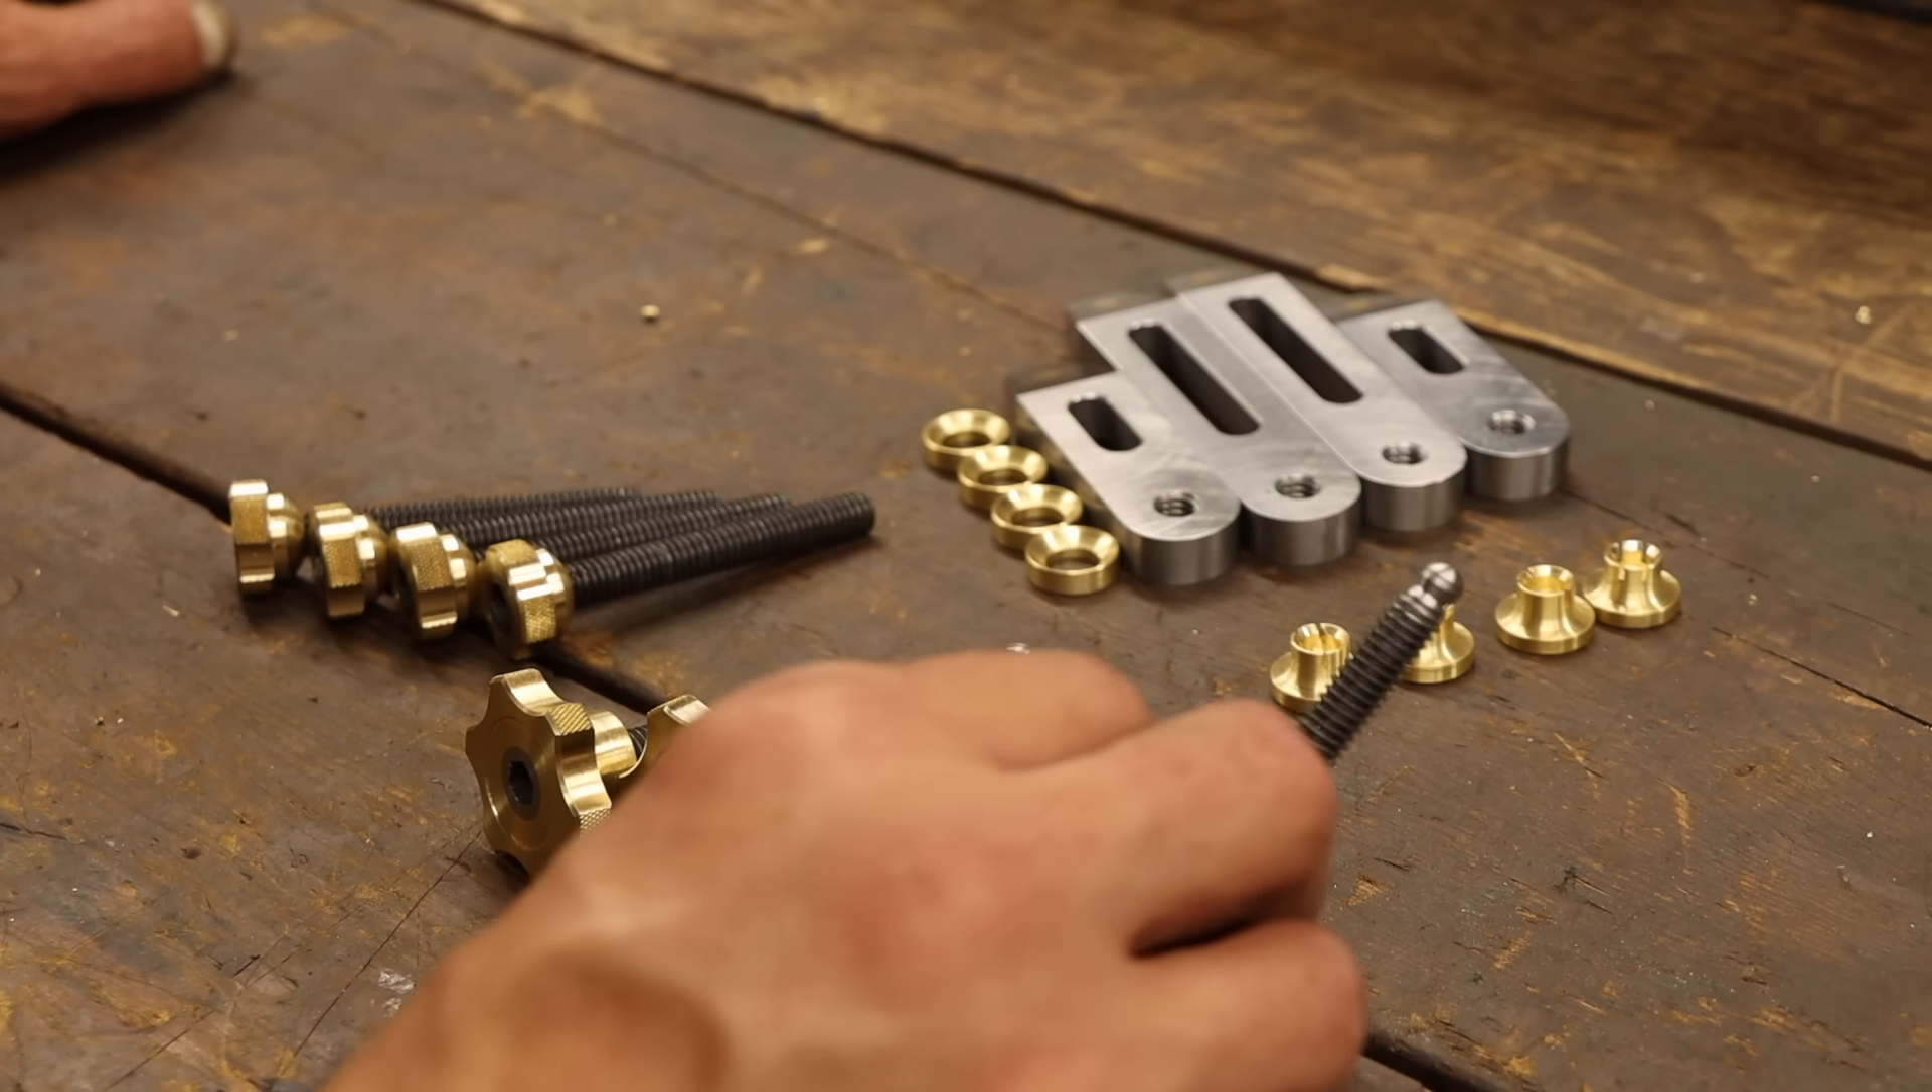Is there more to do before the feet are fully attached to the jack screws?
Yes.